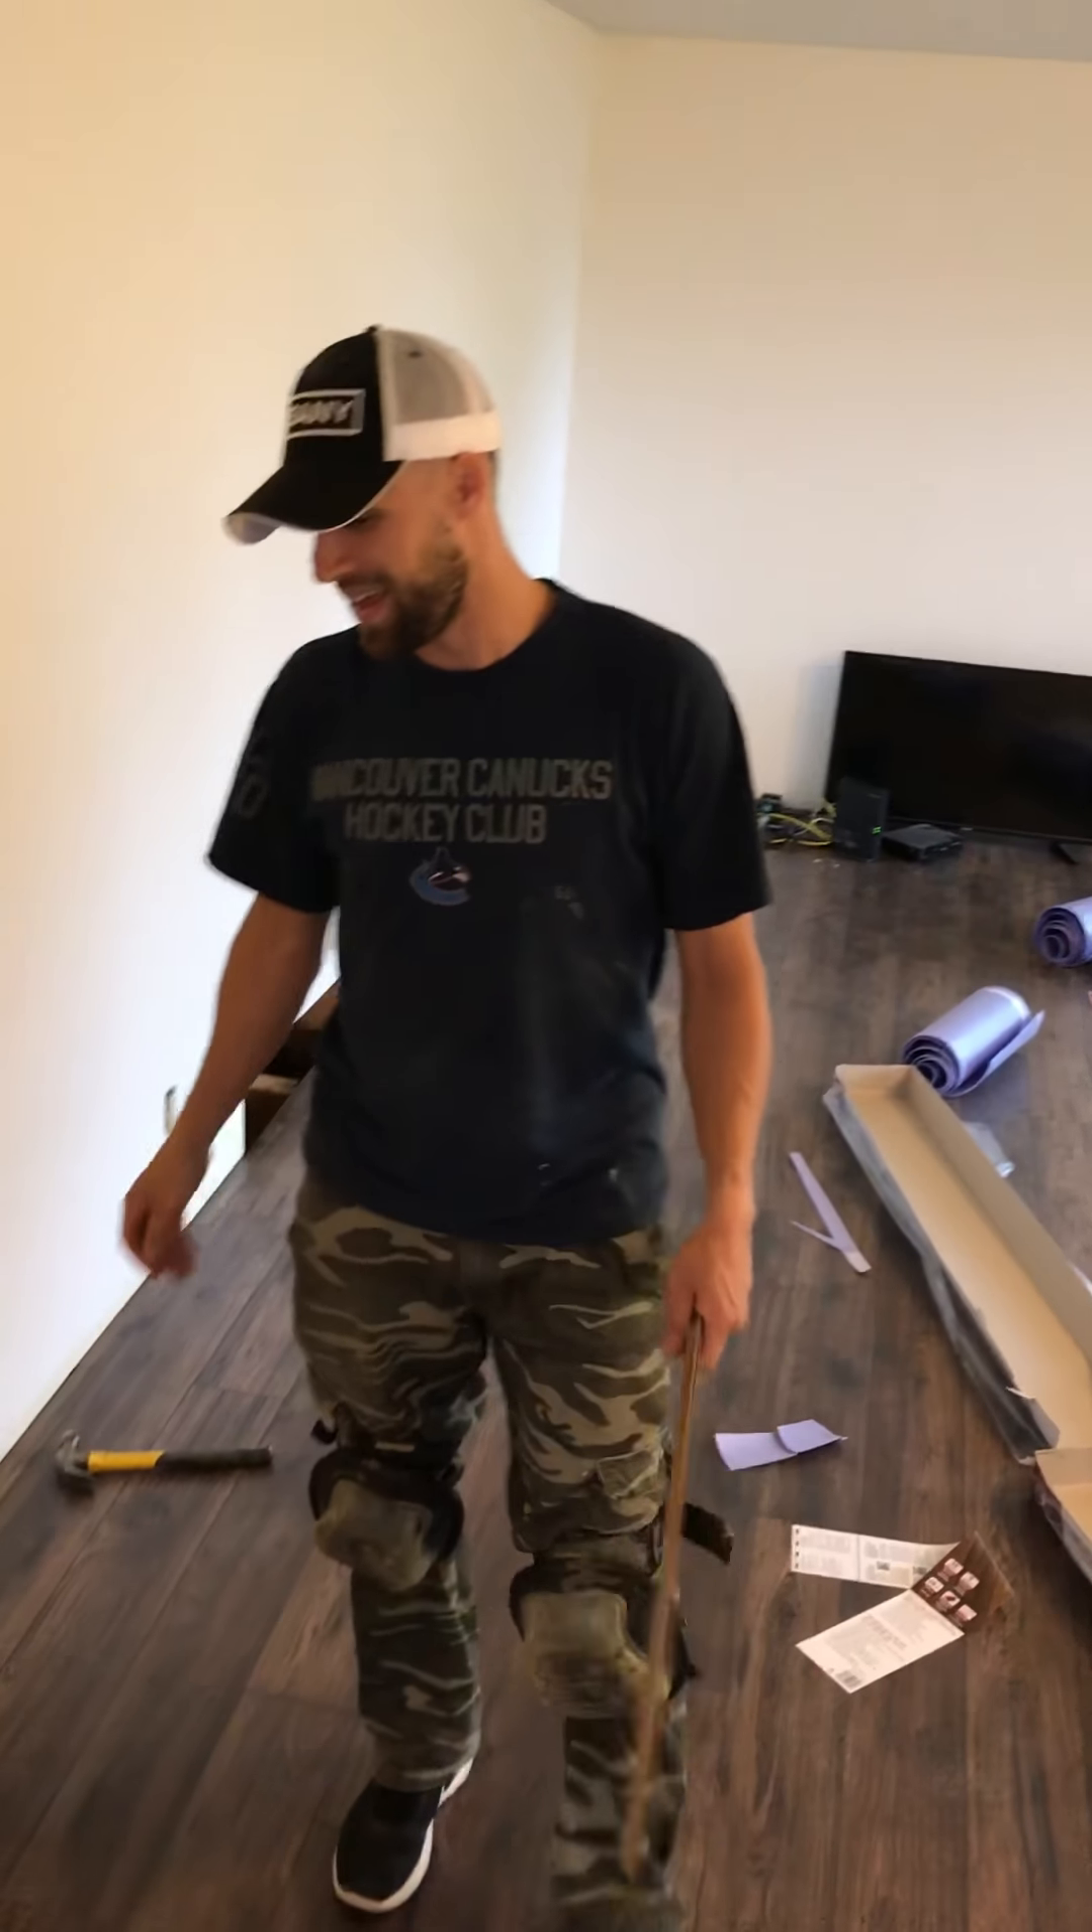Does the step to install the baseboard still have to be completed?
Yes.